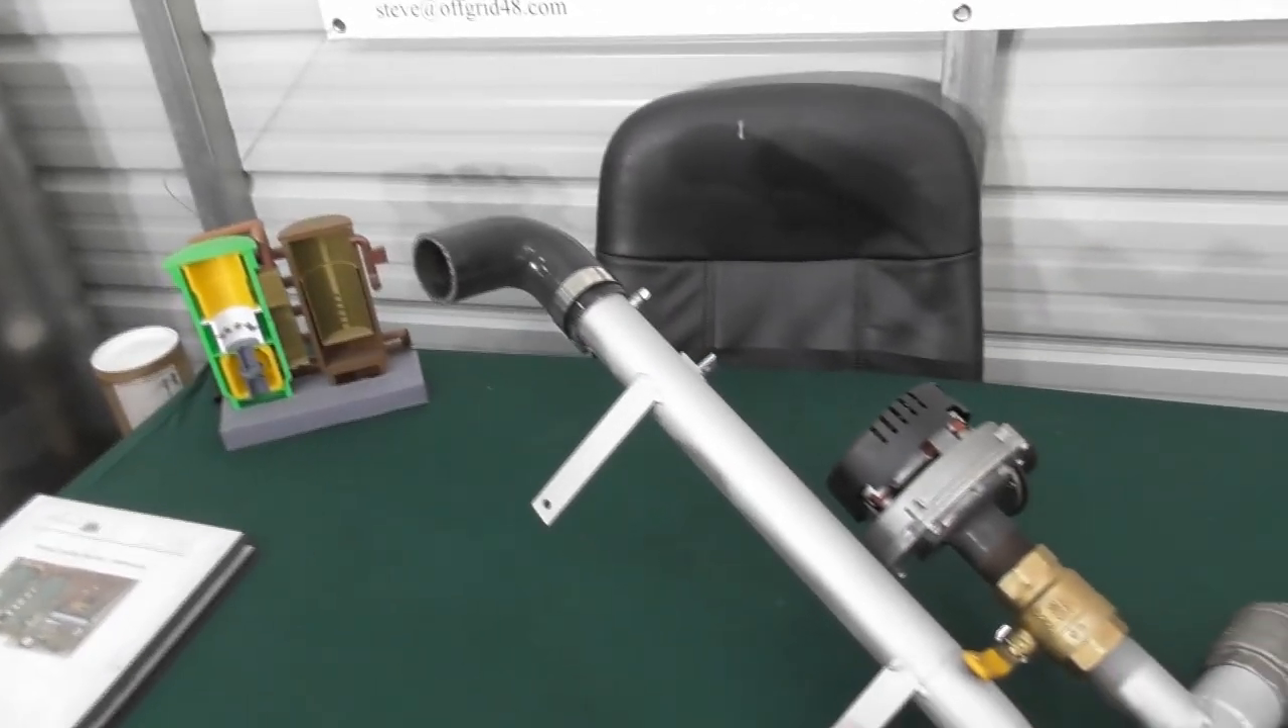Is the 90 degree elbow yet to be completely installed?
No.